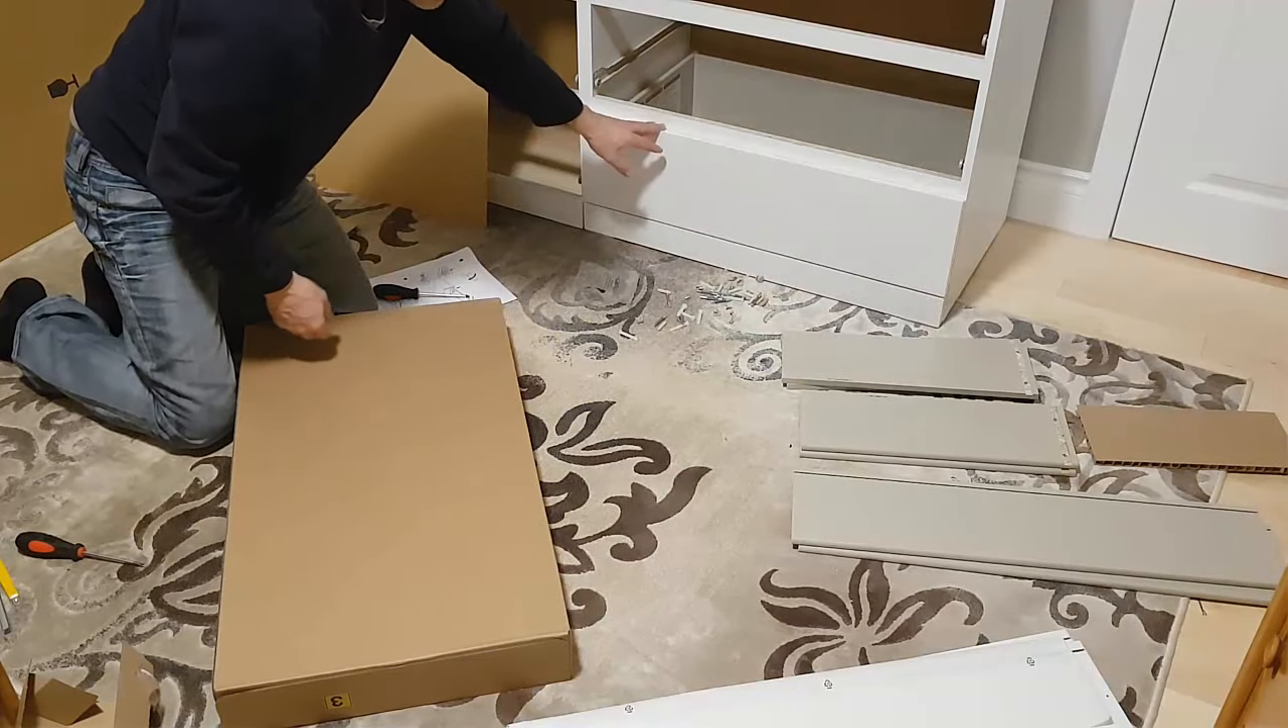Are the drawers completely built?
No.